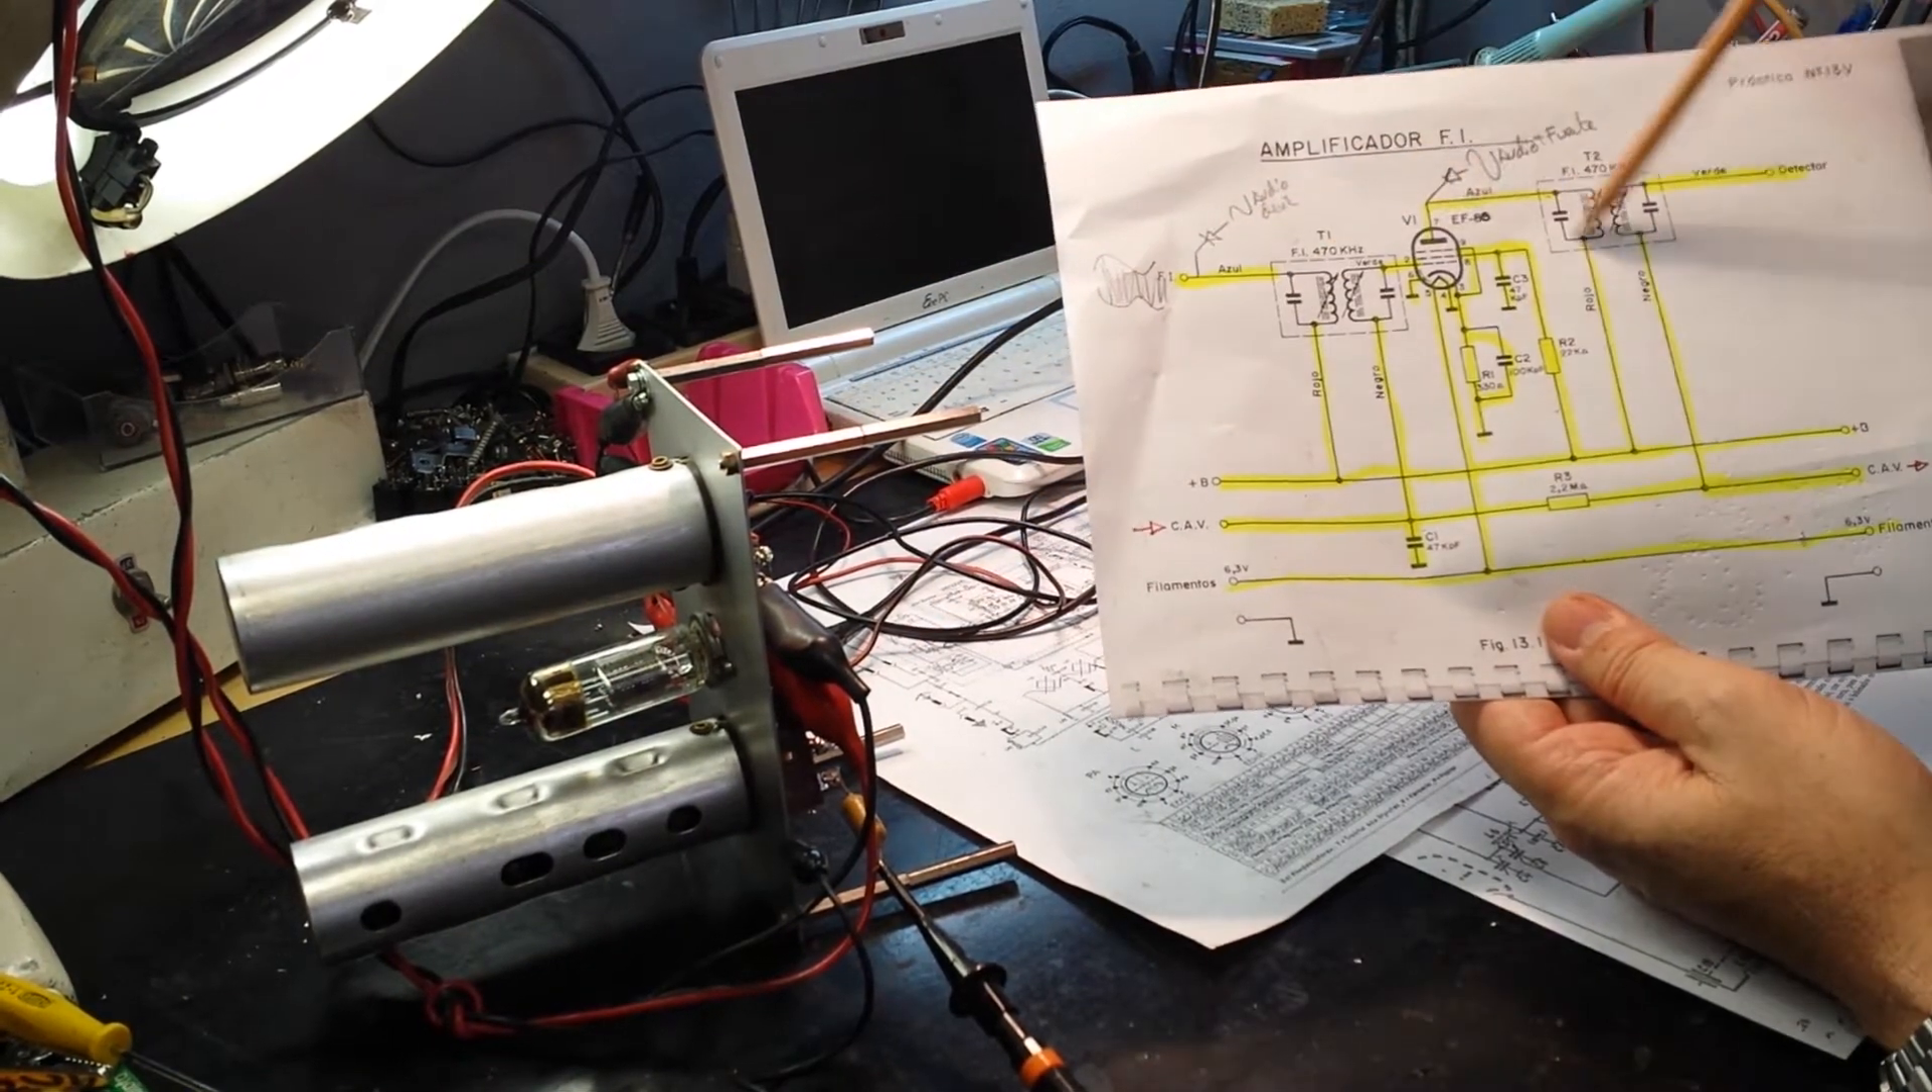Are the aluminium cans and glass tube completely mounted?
Yes.